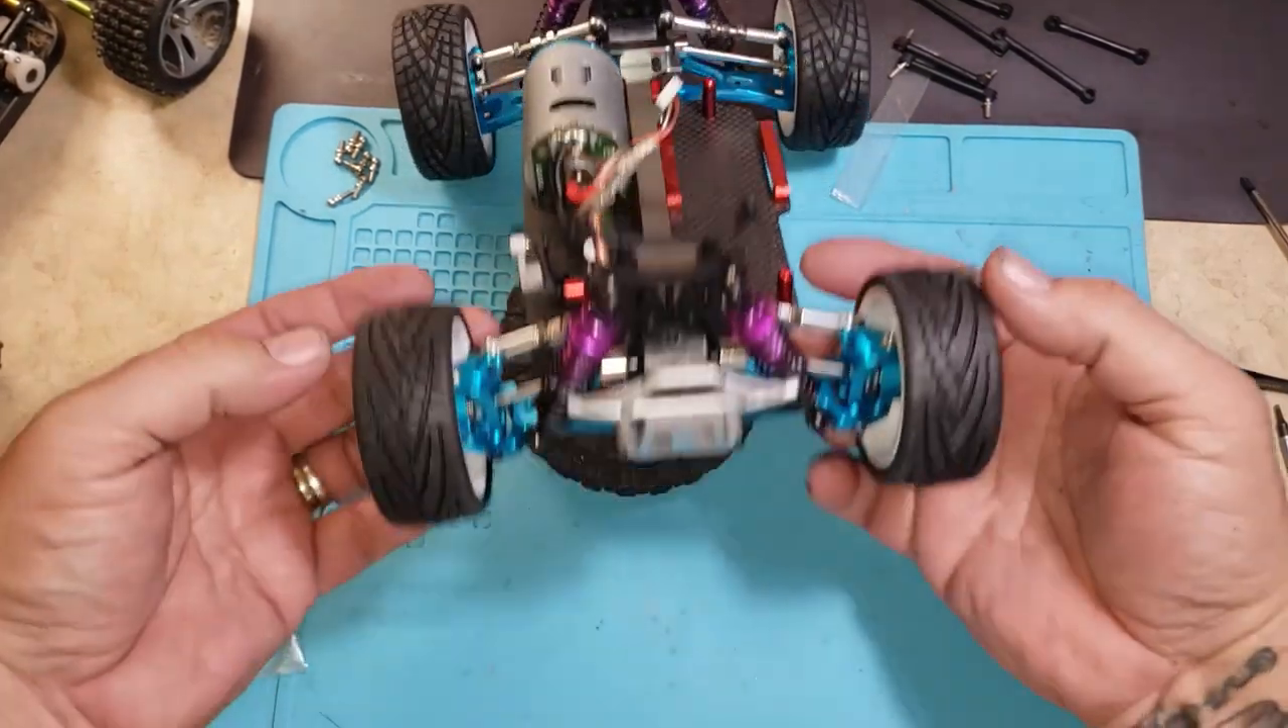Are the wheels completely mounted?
Yes.